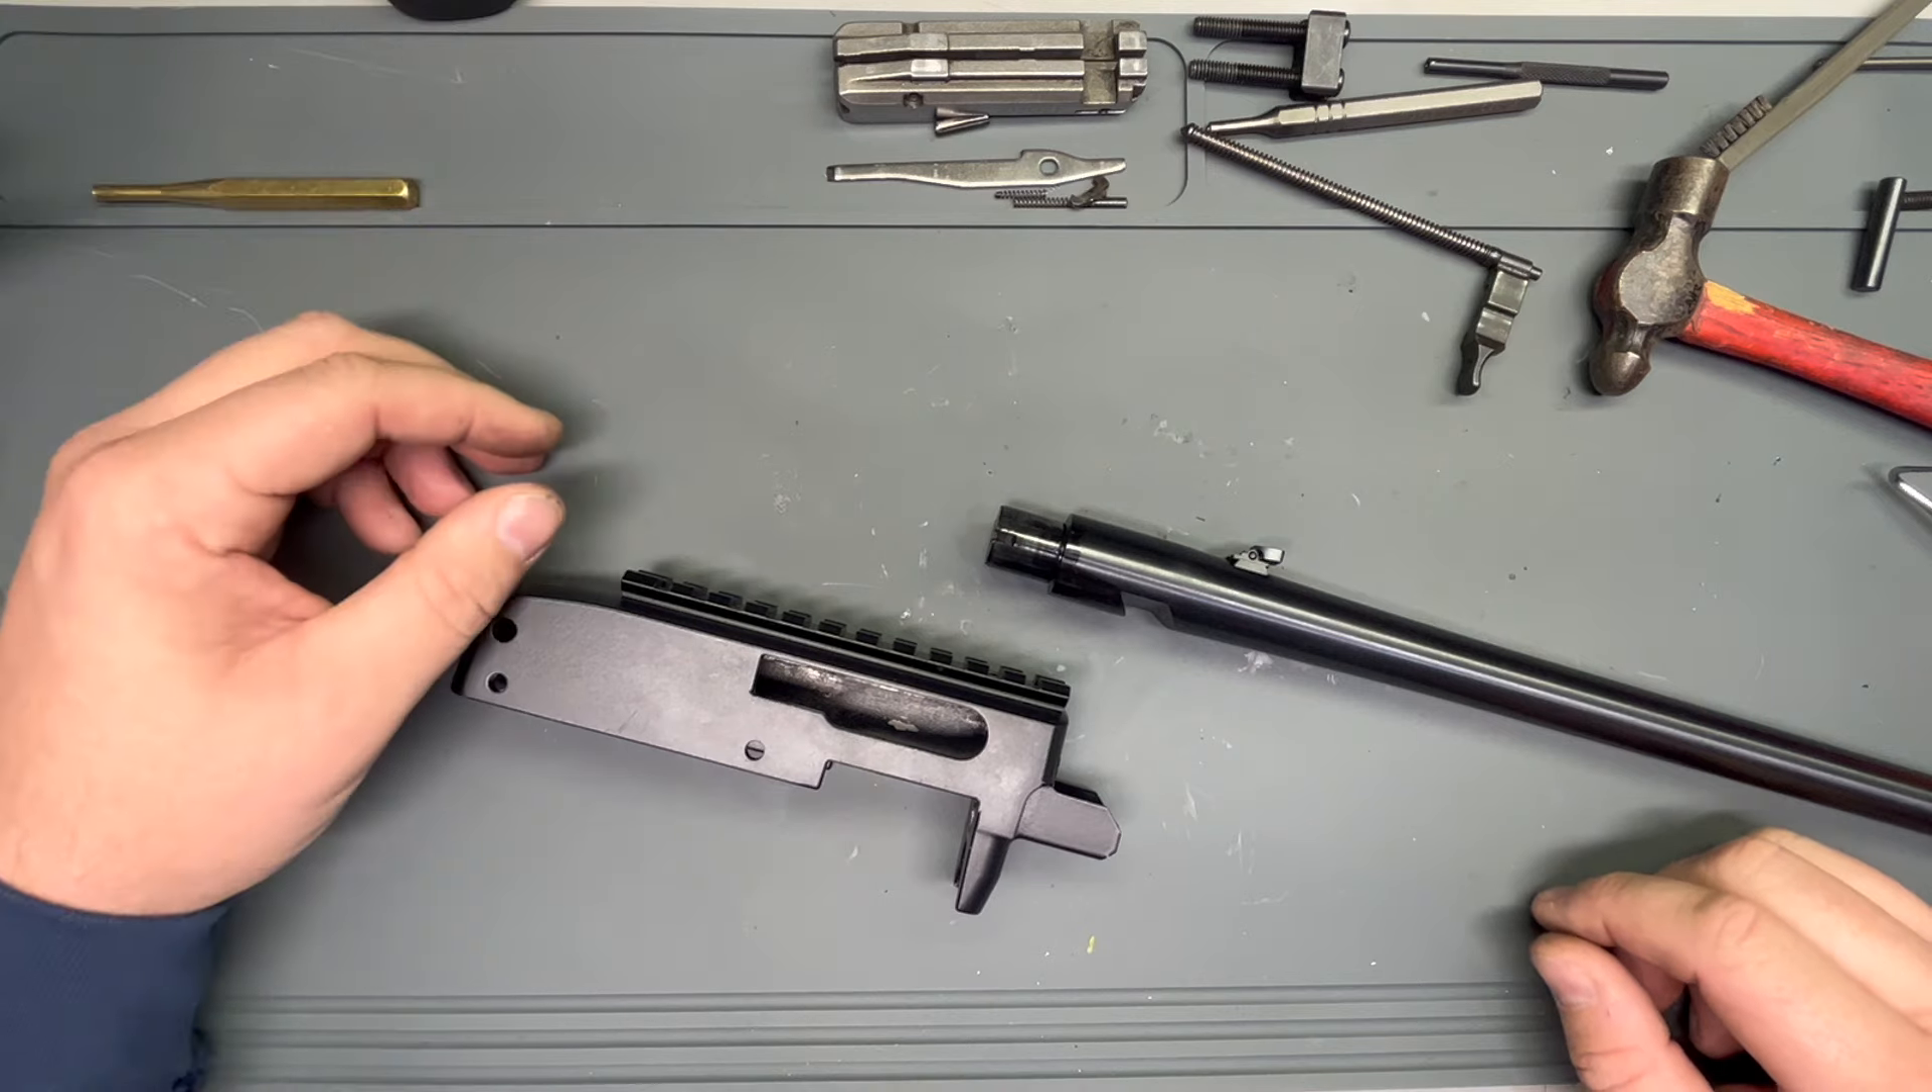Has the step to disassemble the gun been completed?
Yes.